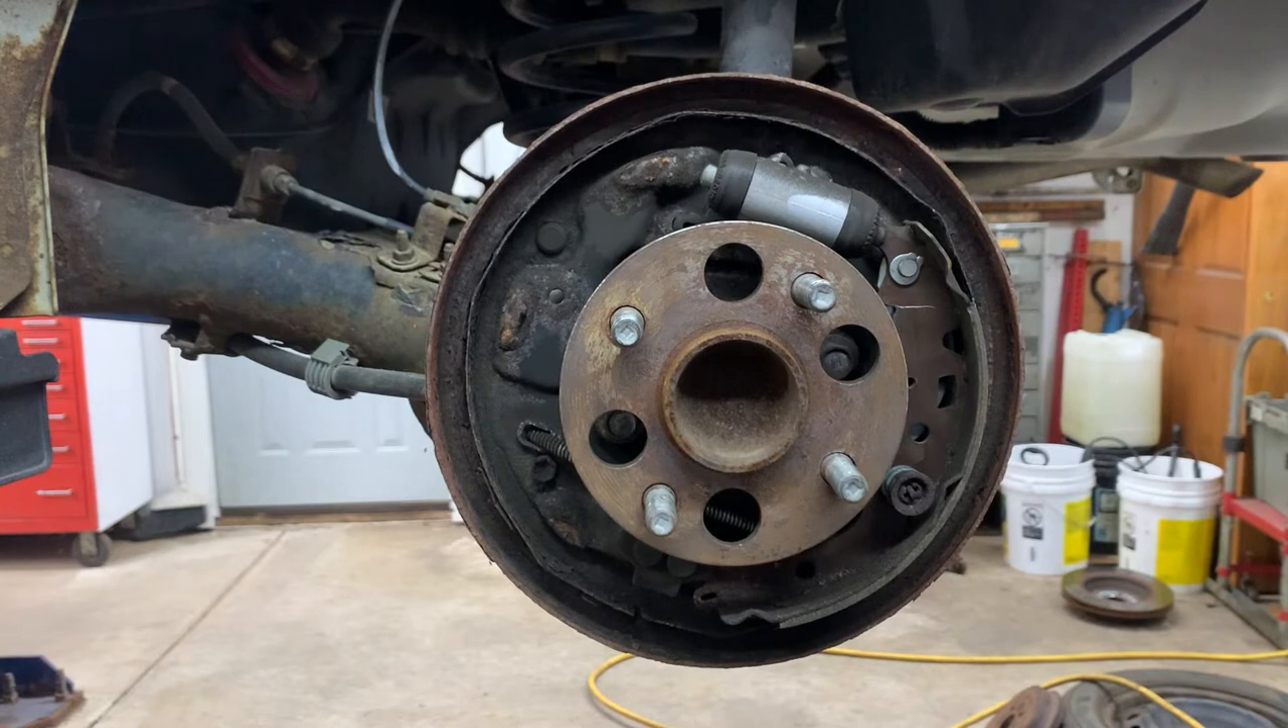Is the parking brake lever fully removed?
No.